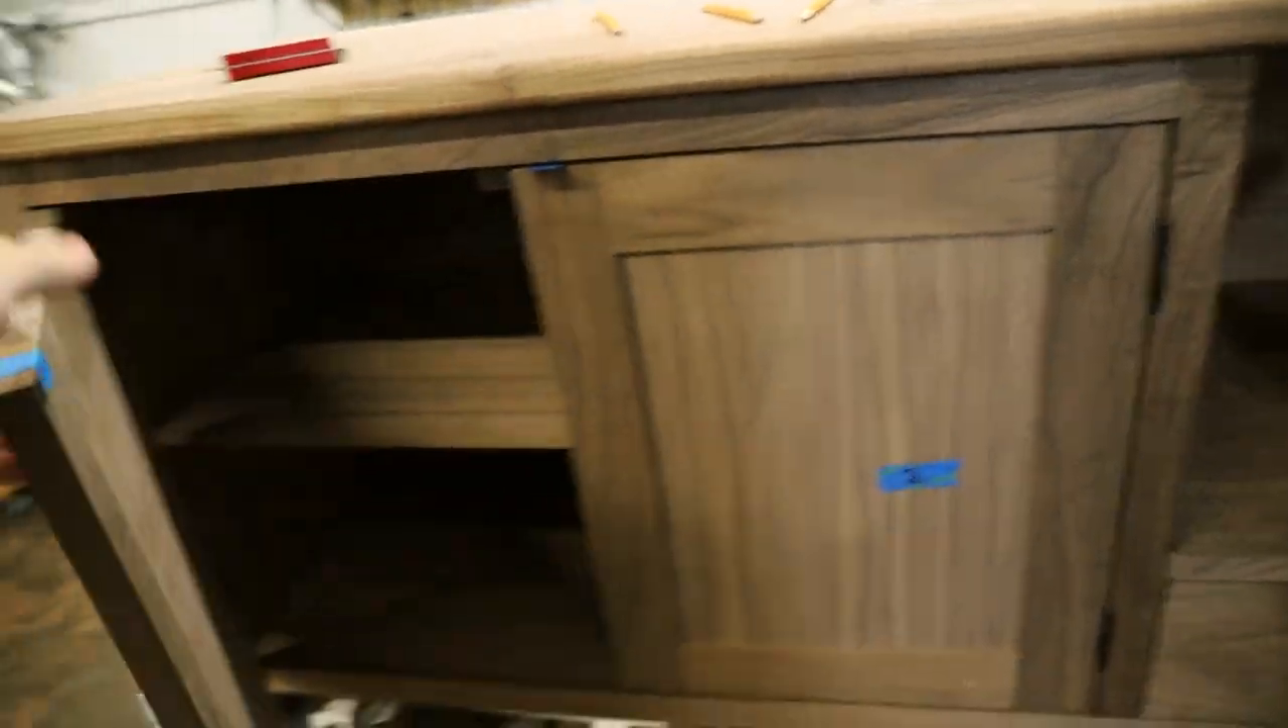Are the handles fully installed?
No.